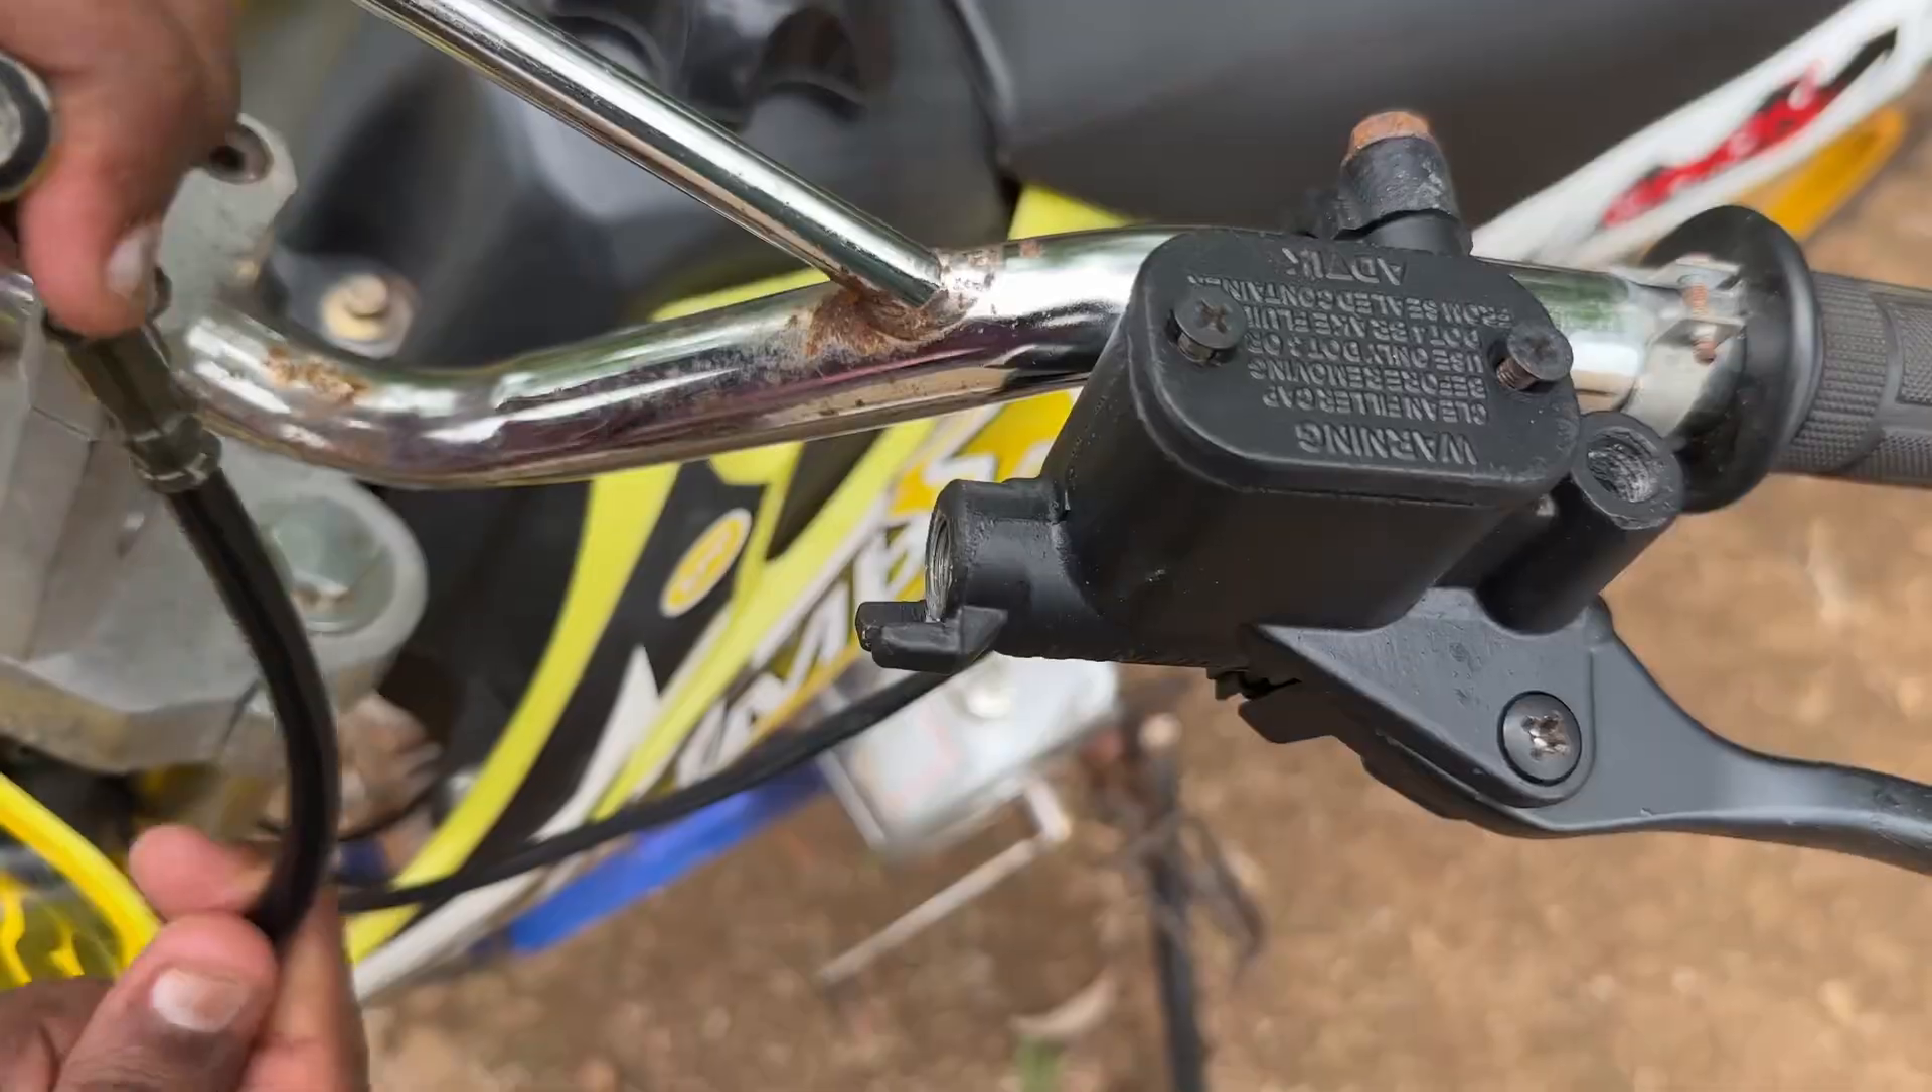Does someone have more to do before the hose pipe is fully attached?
Yes.